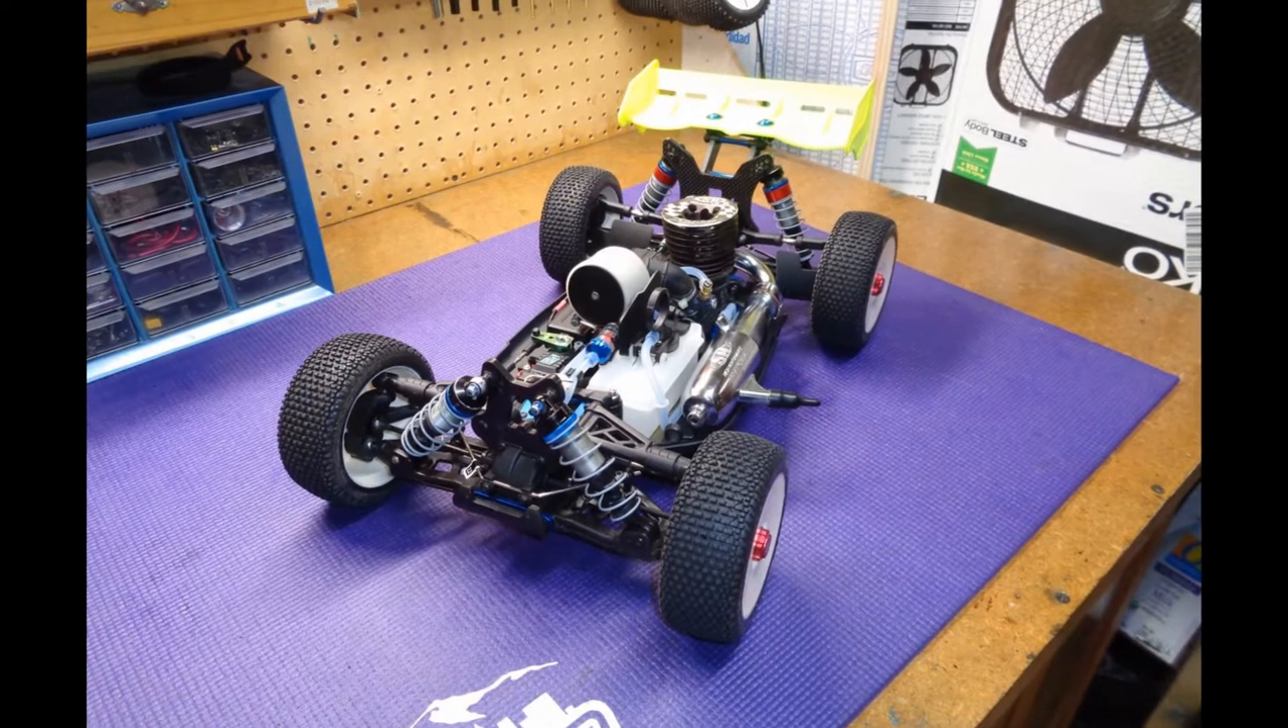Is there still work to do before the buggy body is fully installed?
Yes.